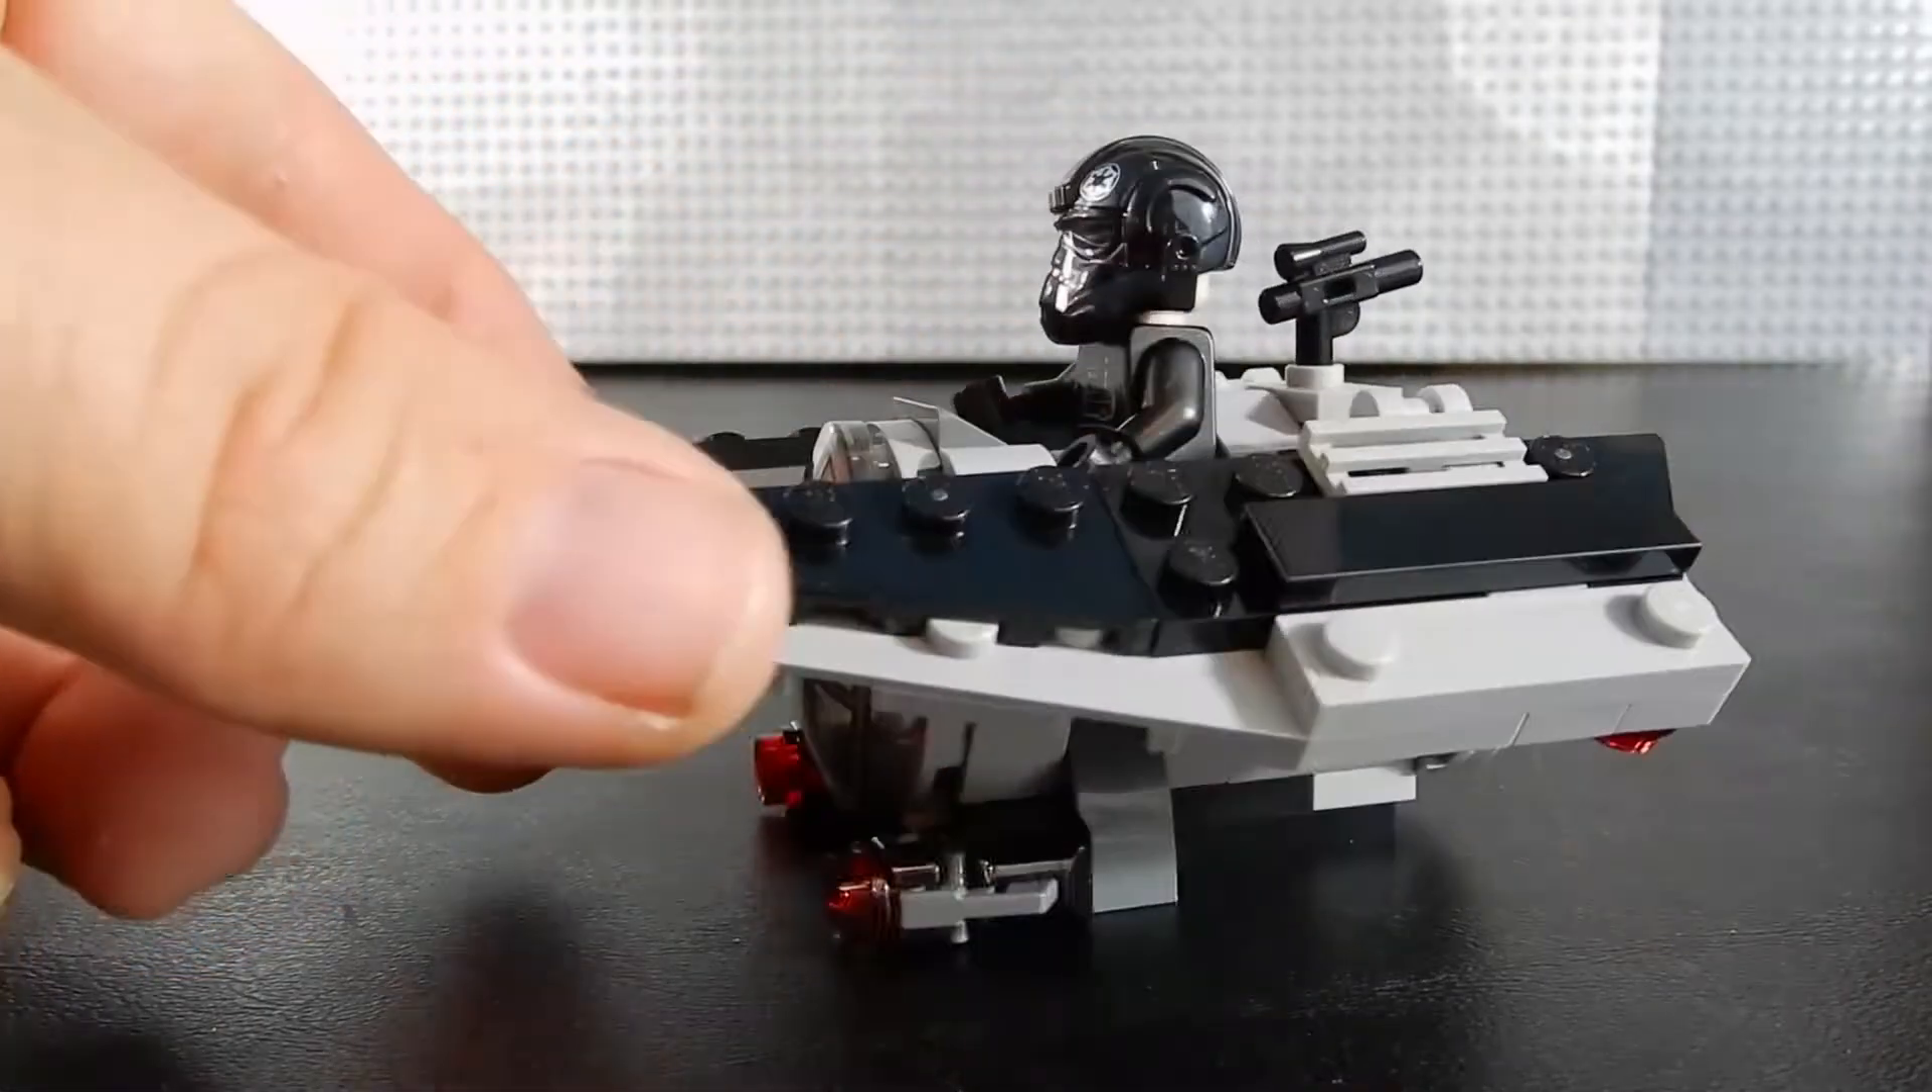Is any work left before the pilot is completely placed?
No.